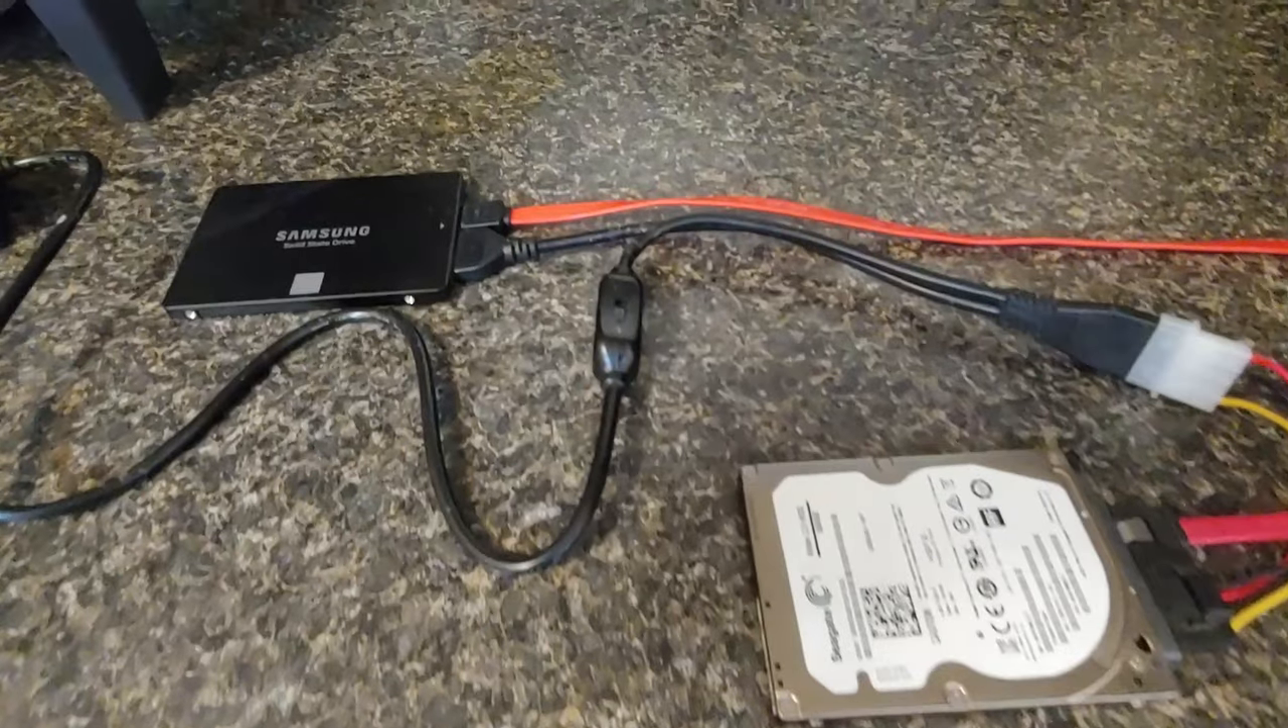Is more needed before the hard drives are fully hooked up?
No.